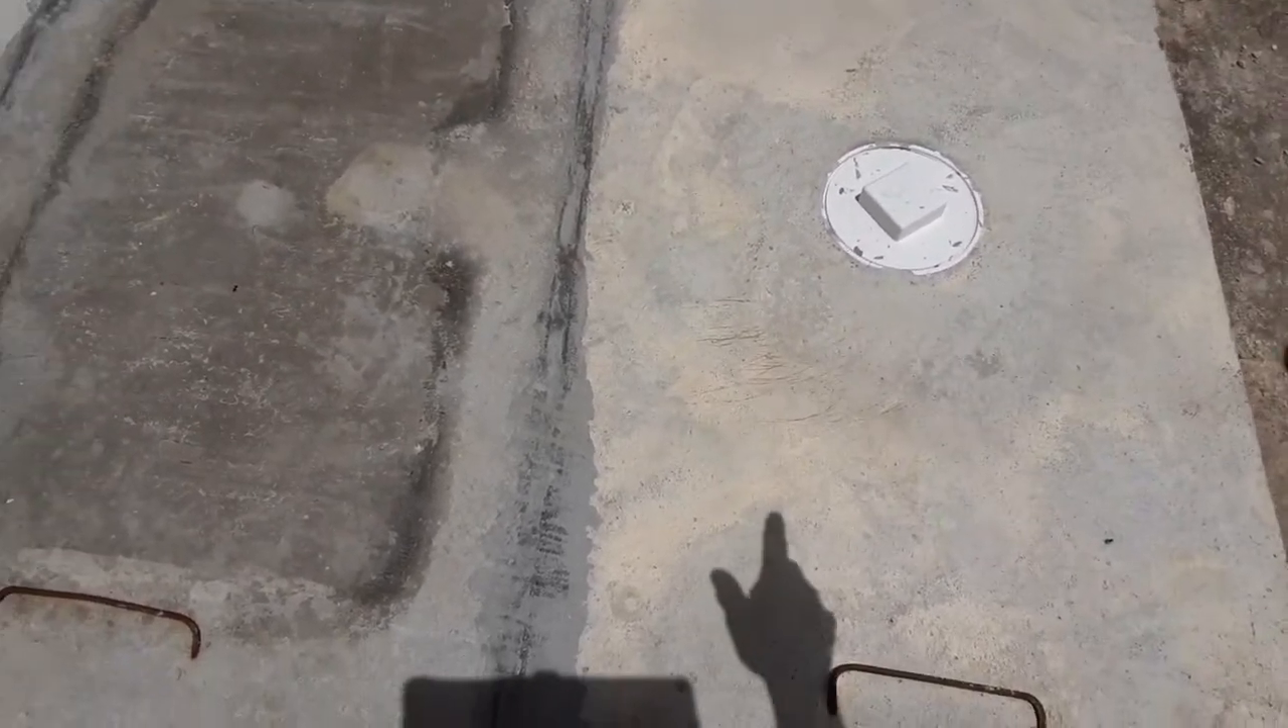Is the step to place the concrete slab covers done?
Yes.